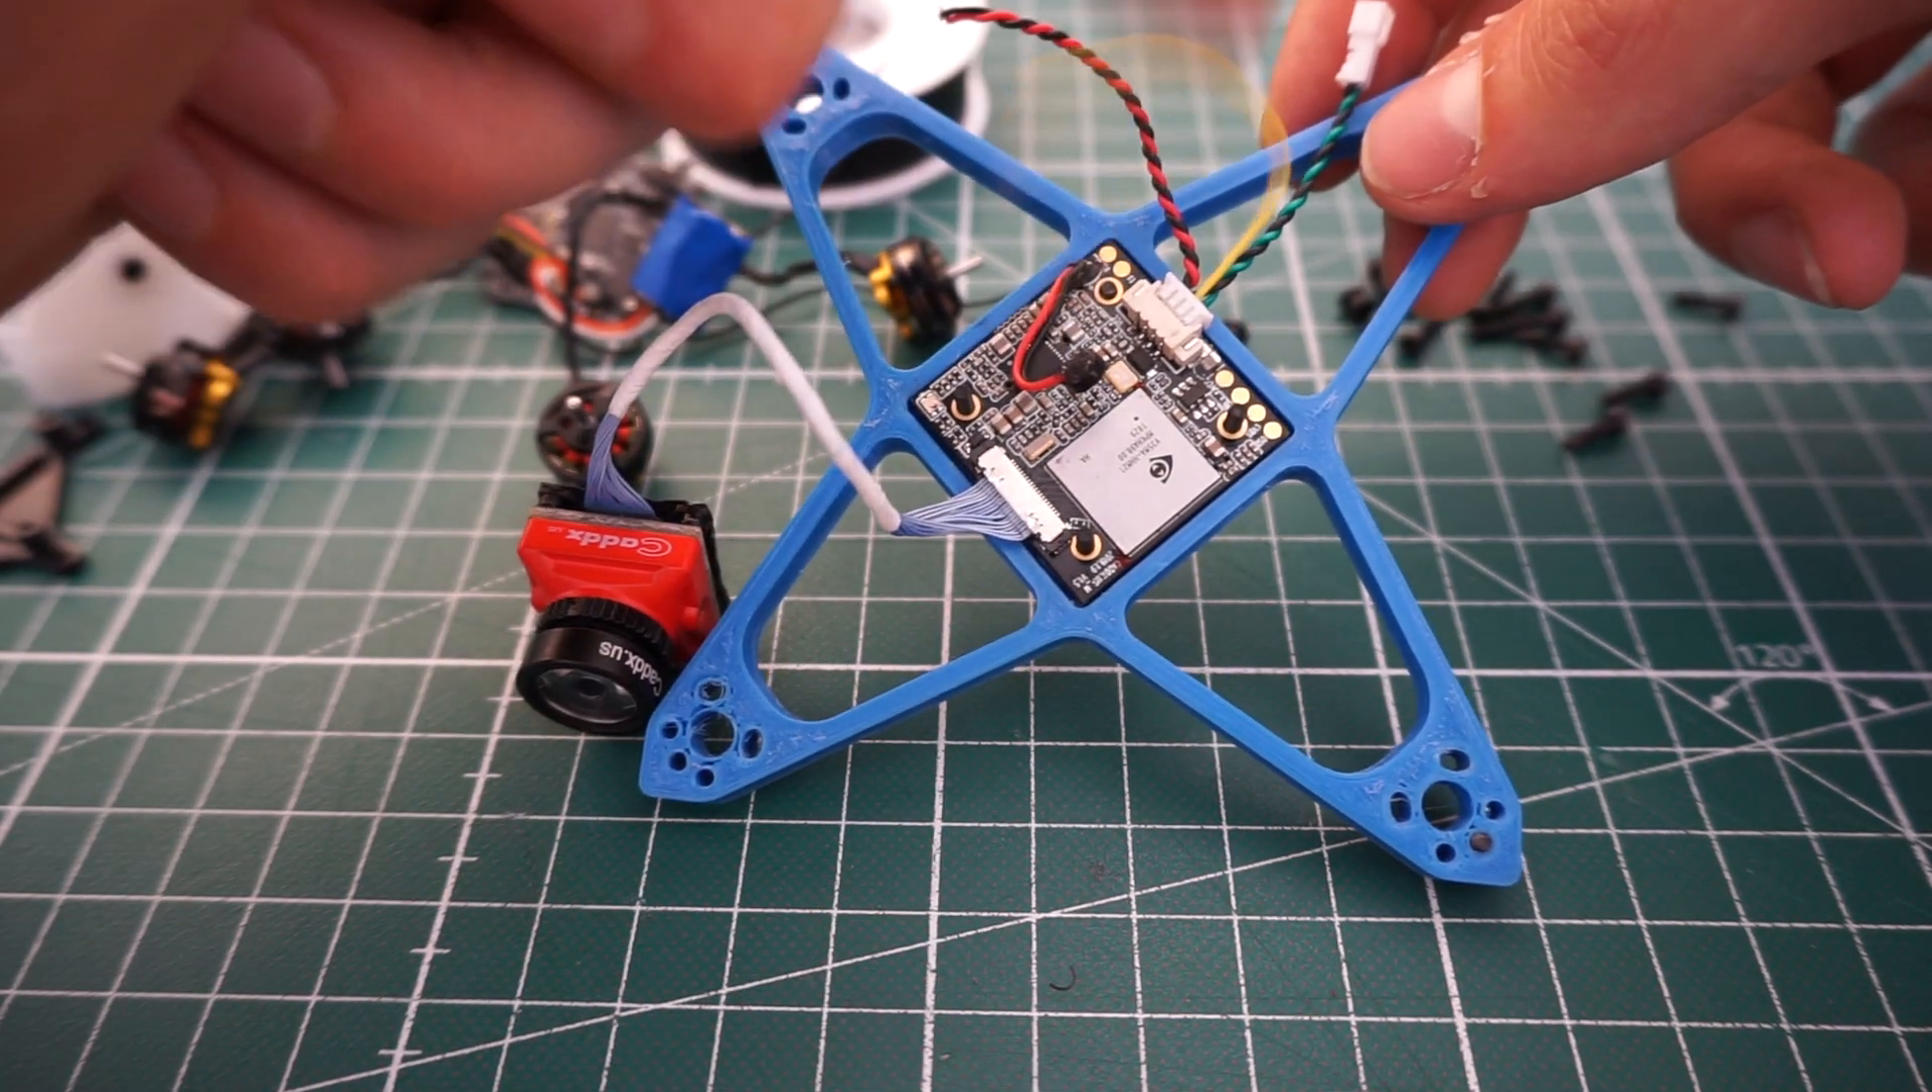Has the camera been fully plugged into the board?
Yes.